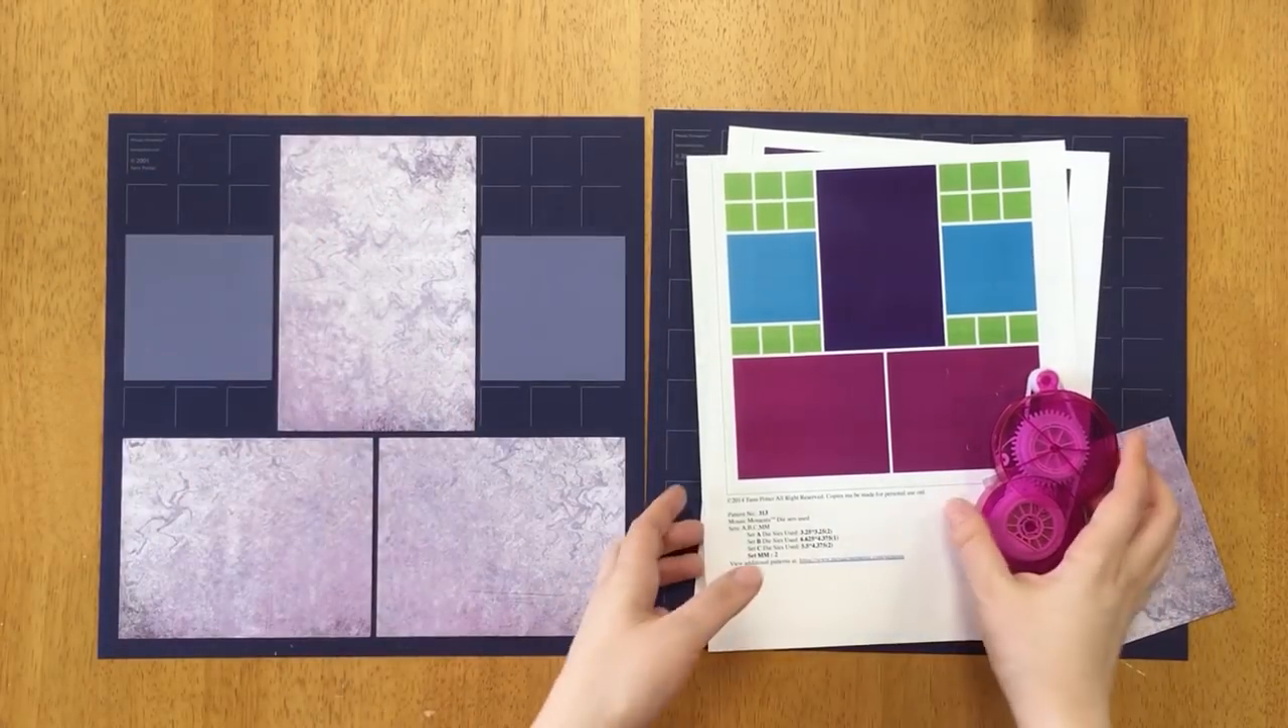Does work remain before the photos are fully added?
Yes.